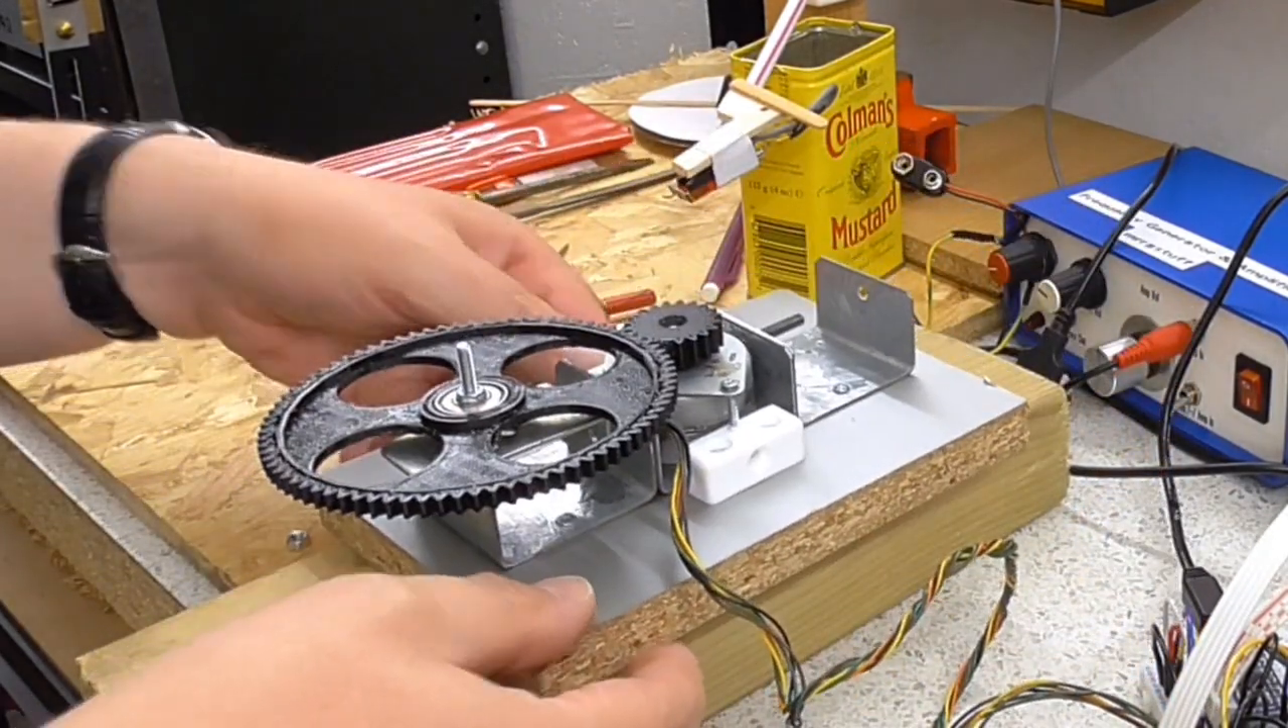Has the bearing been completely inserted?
Yes.